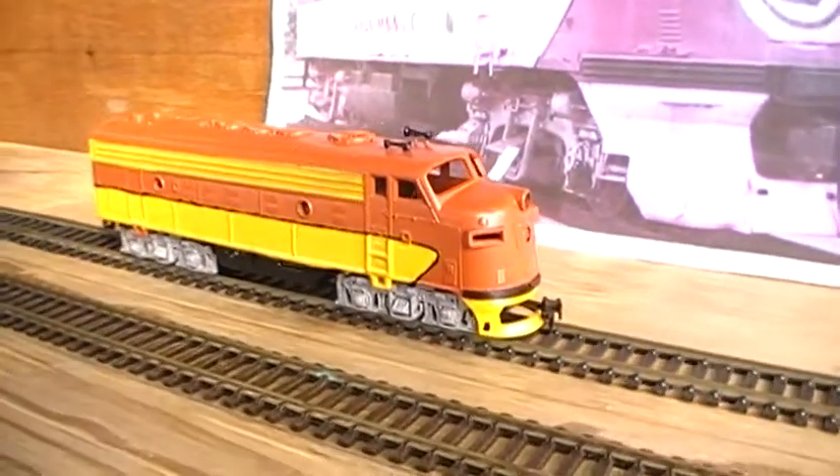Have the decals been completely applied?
No.